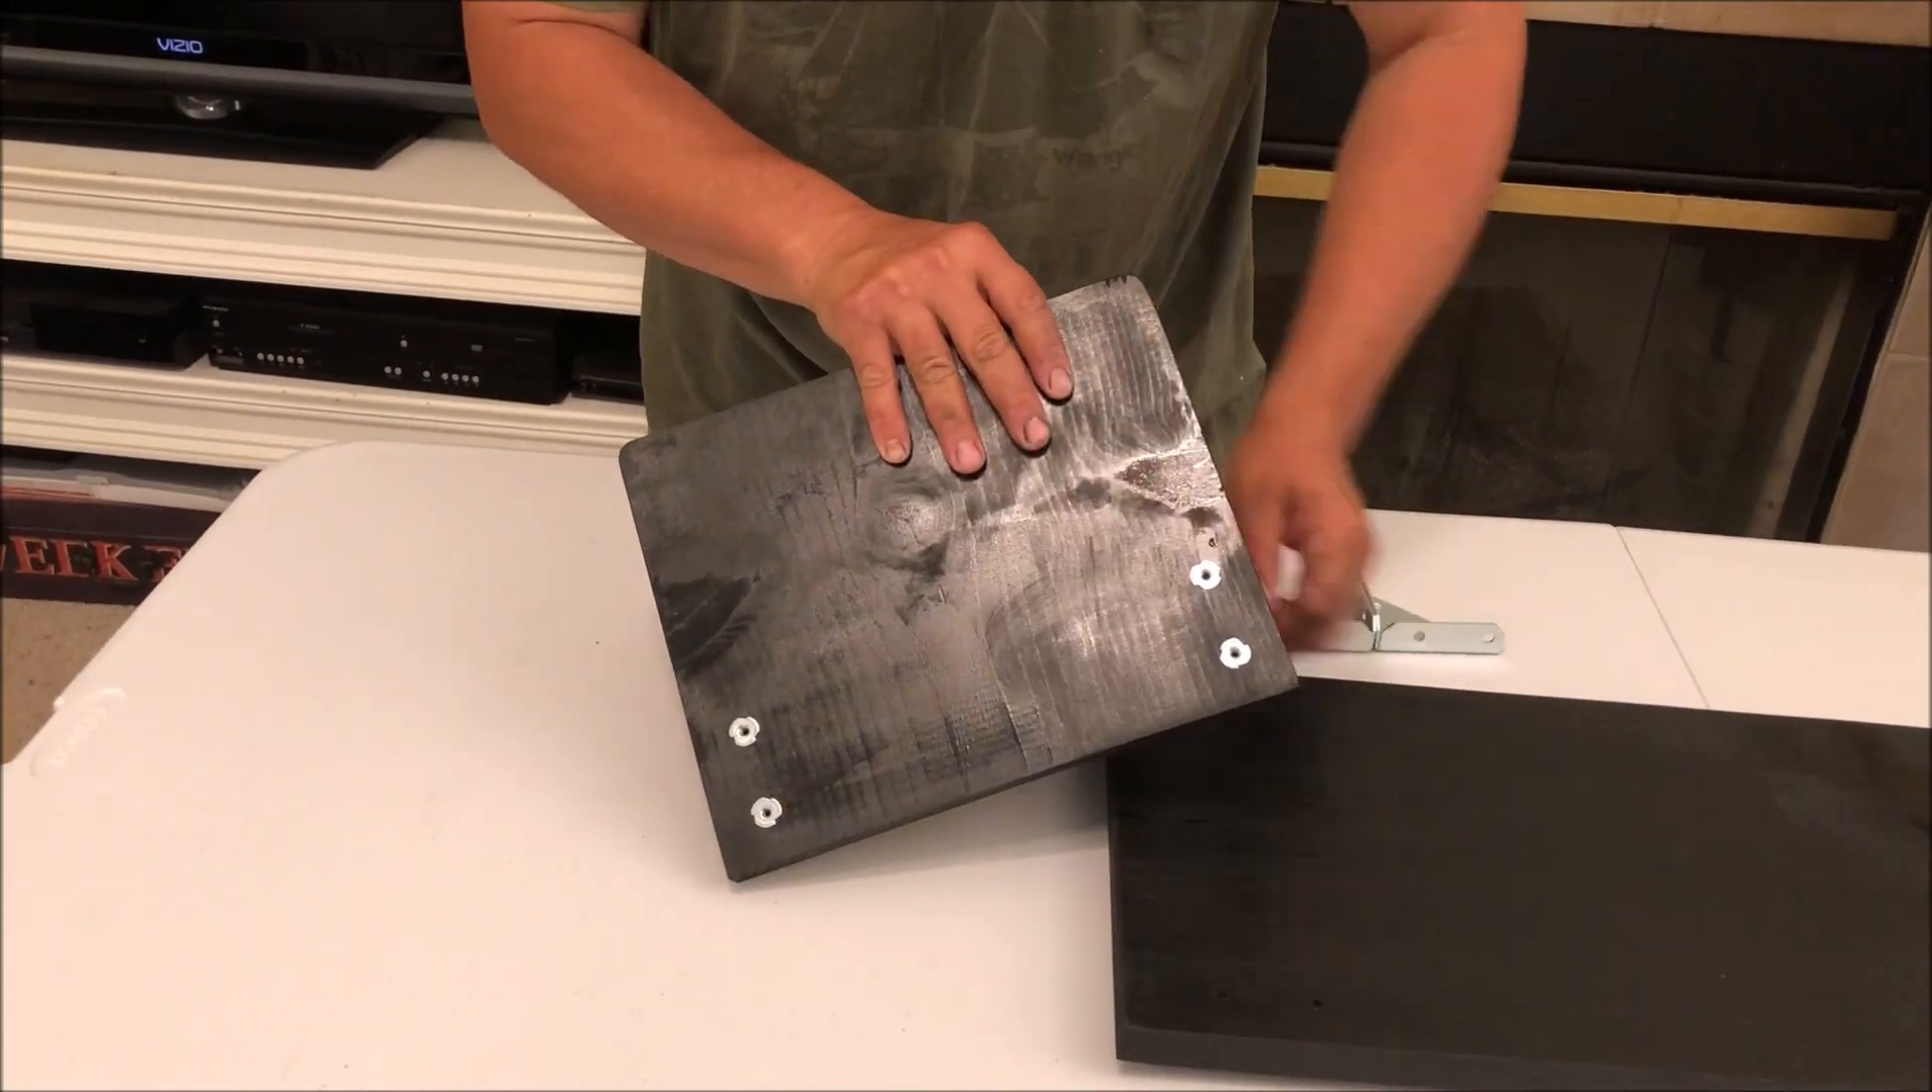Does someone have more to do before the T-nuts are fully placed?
No.